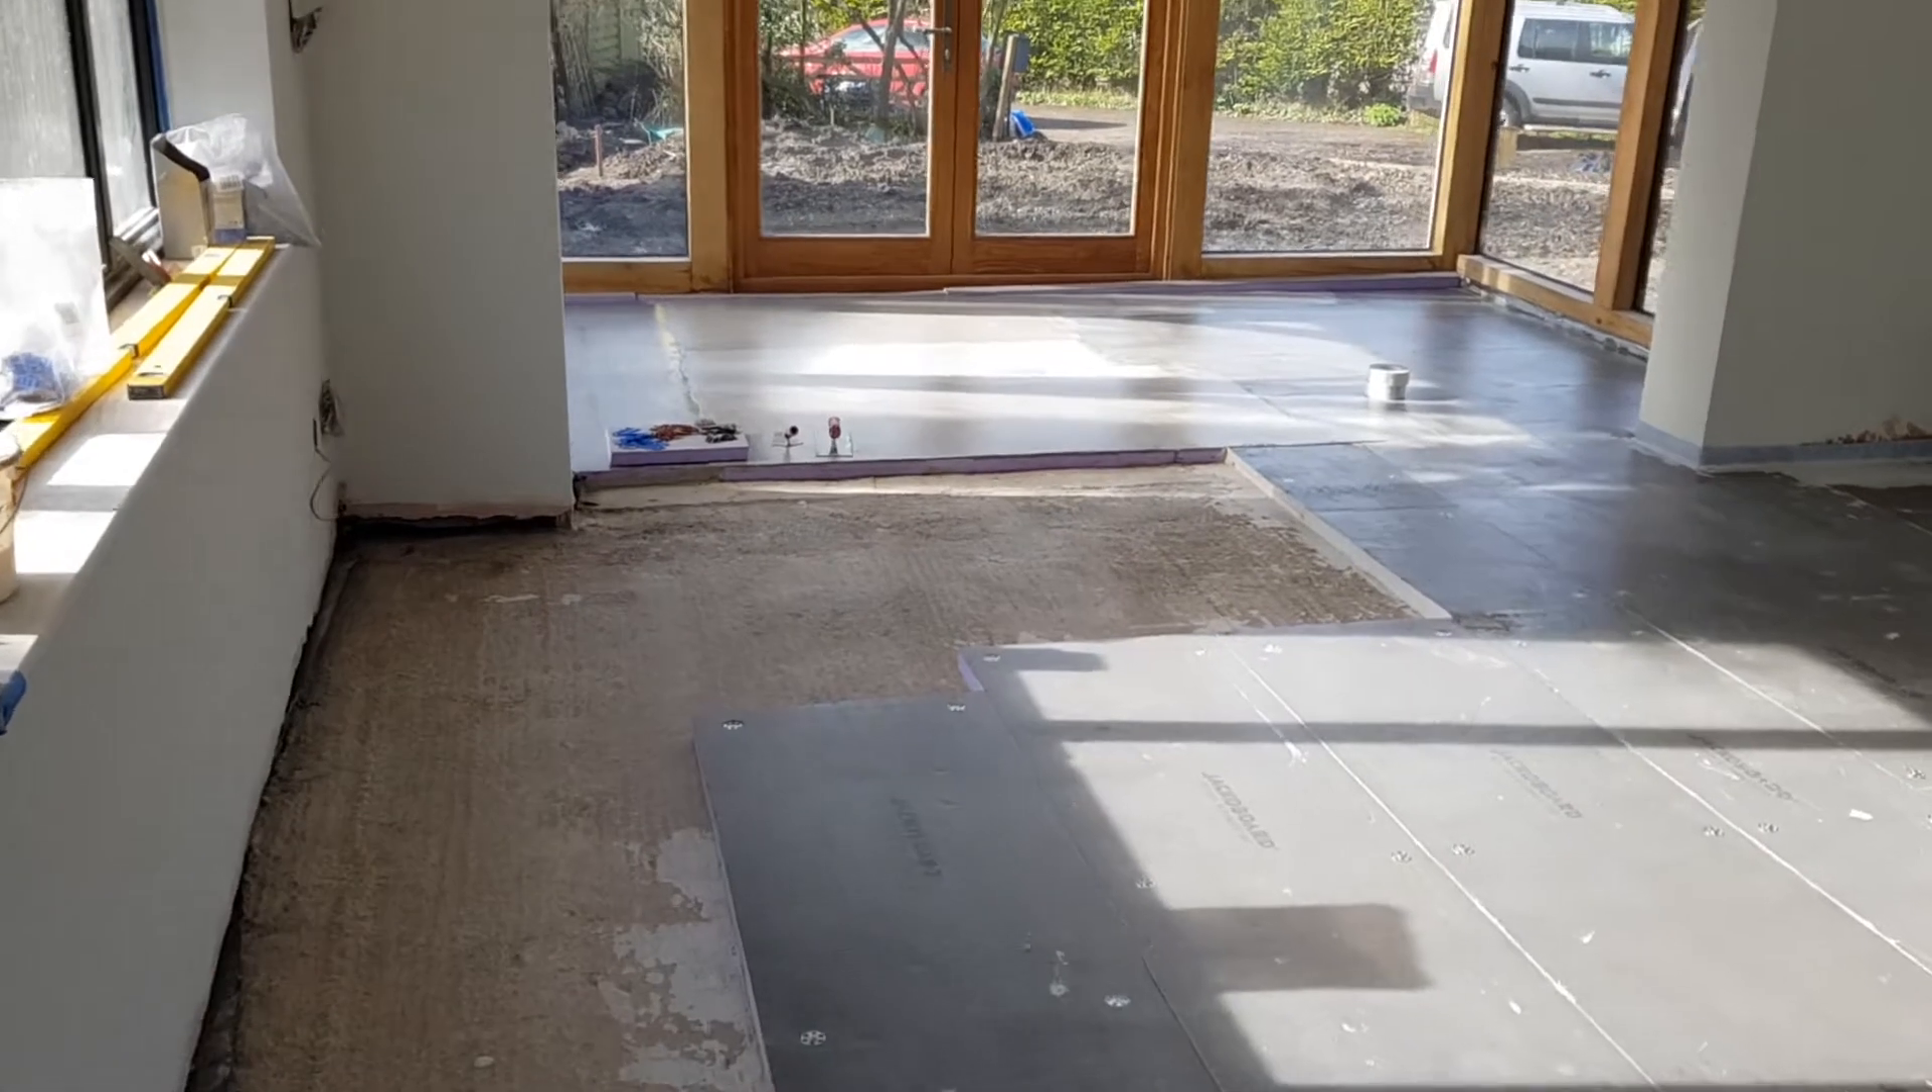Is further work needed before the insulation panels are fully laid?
Yes.